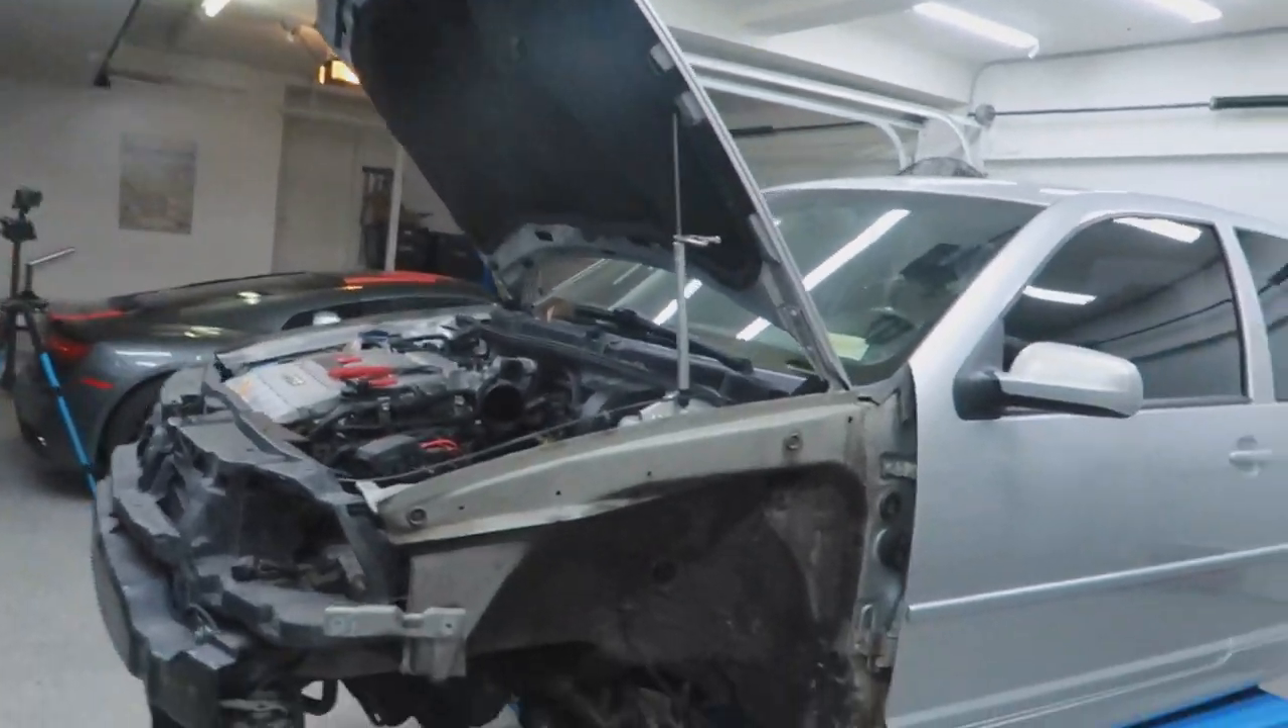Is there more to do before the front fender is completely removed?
No.